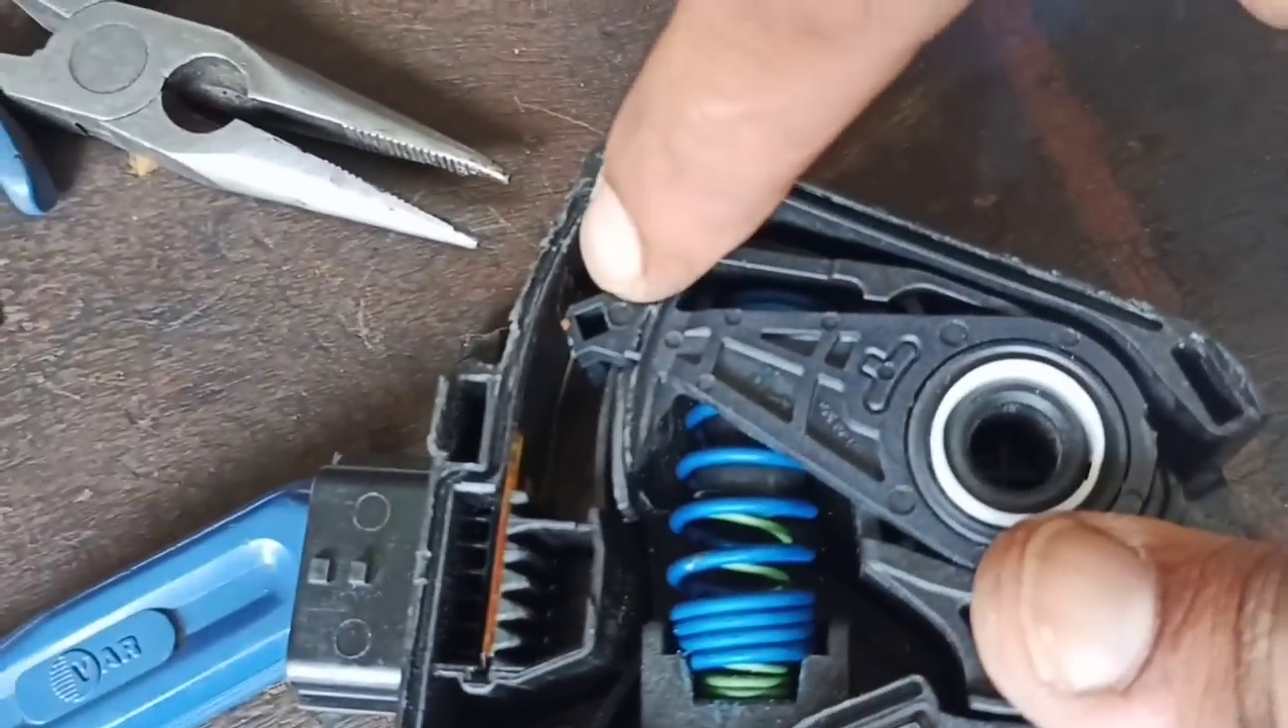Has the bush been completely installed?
Yes.